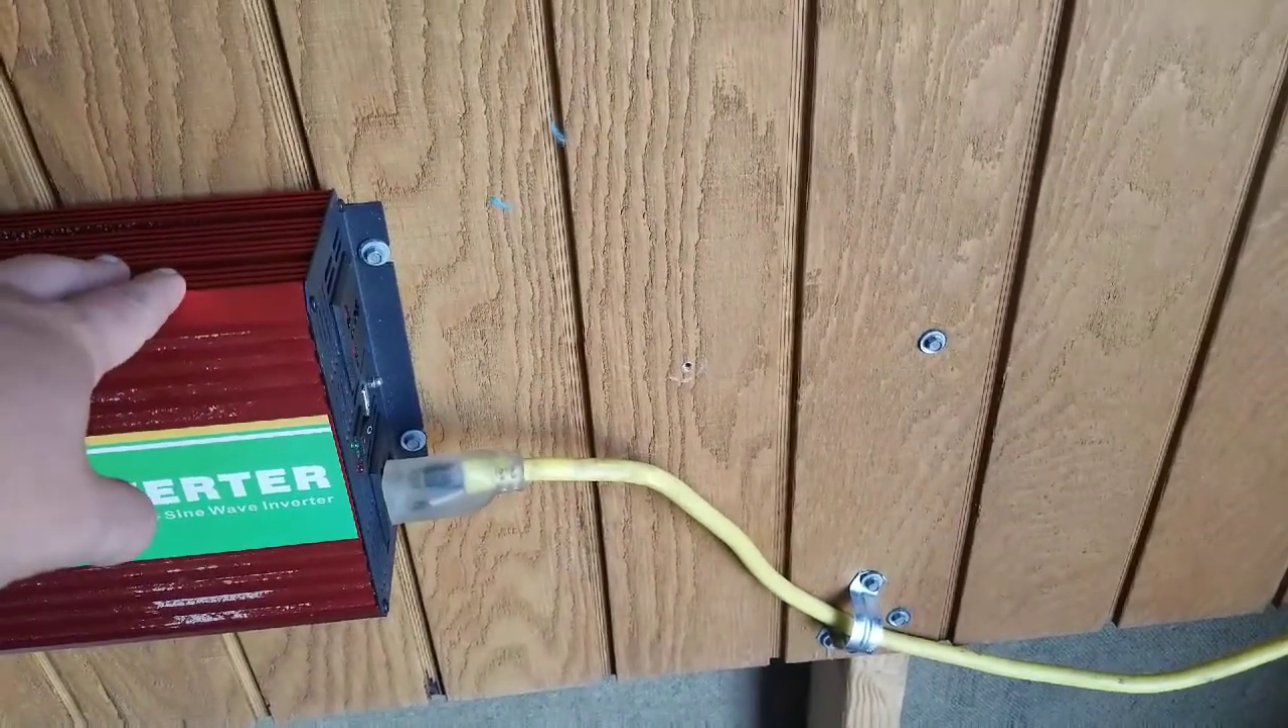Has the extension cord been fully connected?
Yes.